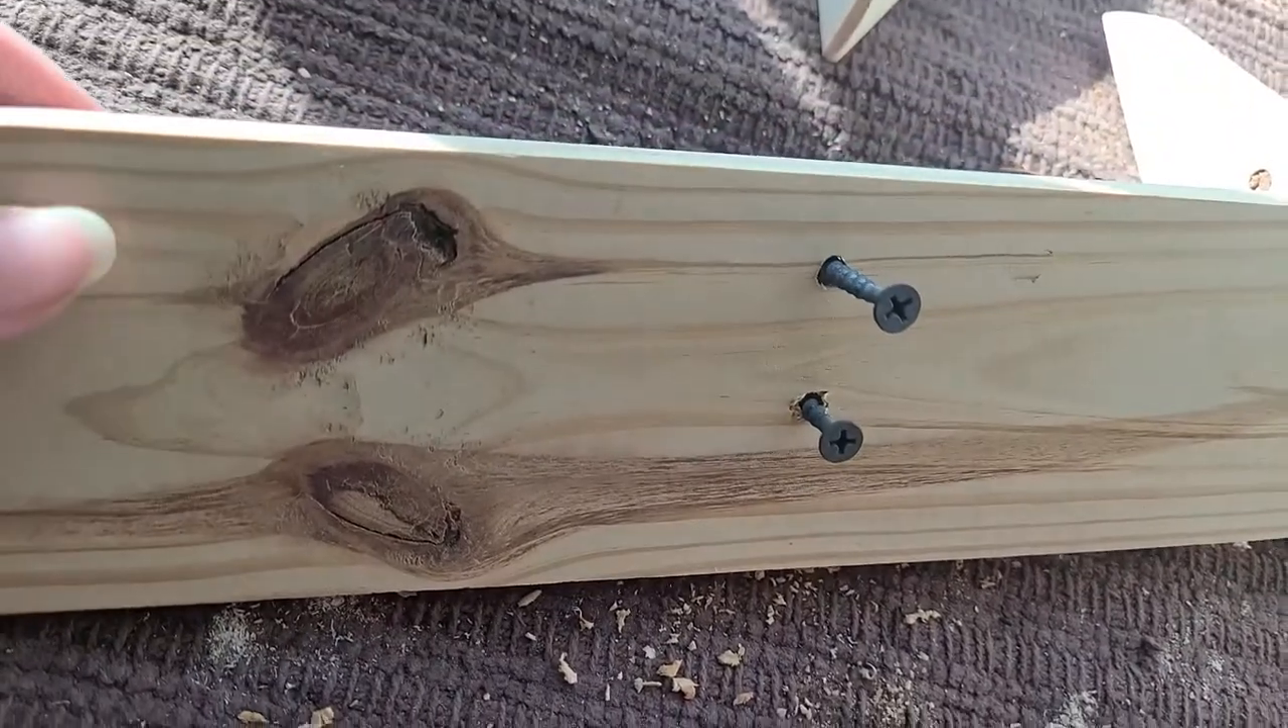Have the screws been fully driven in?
No.